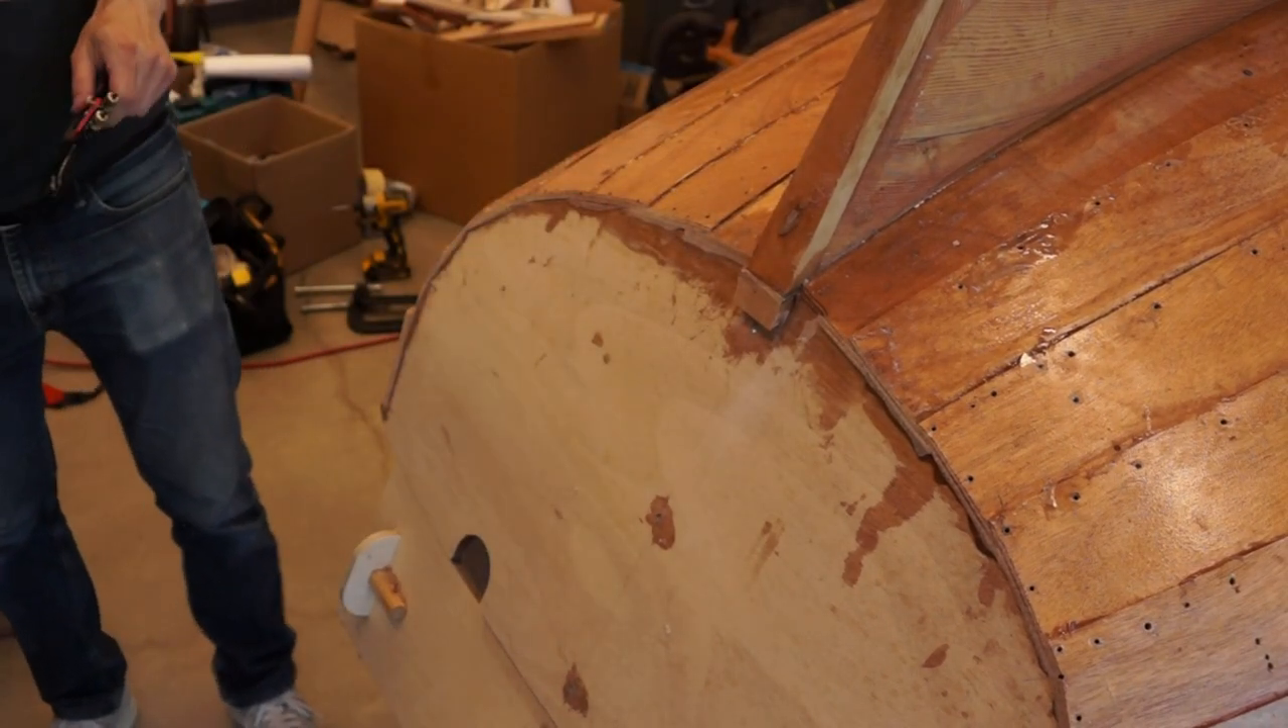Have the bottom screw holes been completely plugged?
No.